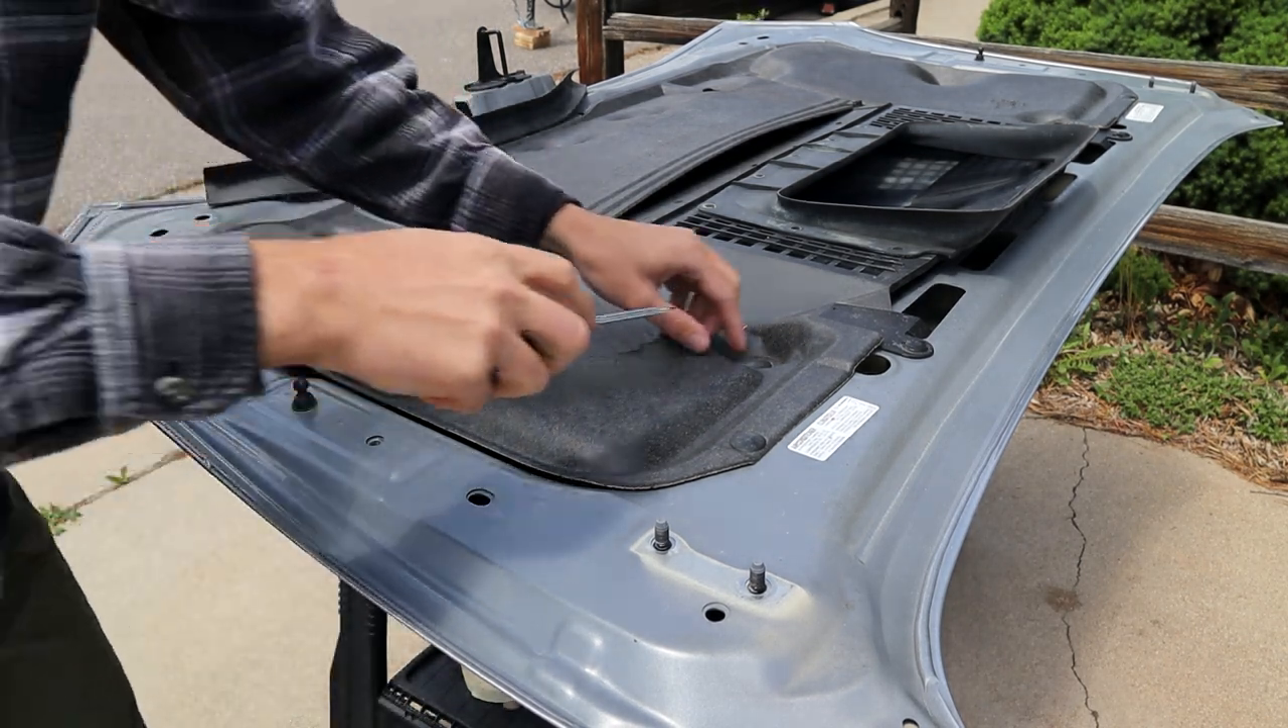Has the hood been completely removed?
Yes.